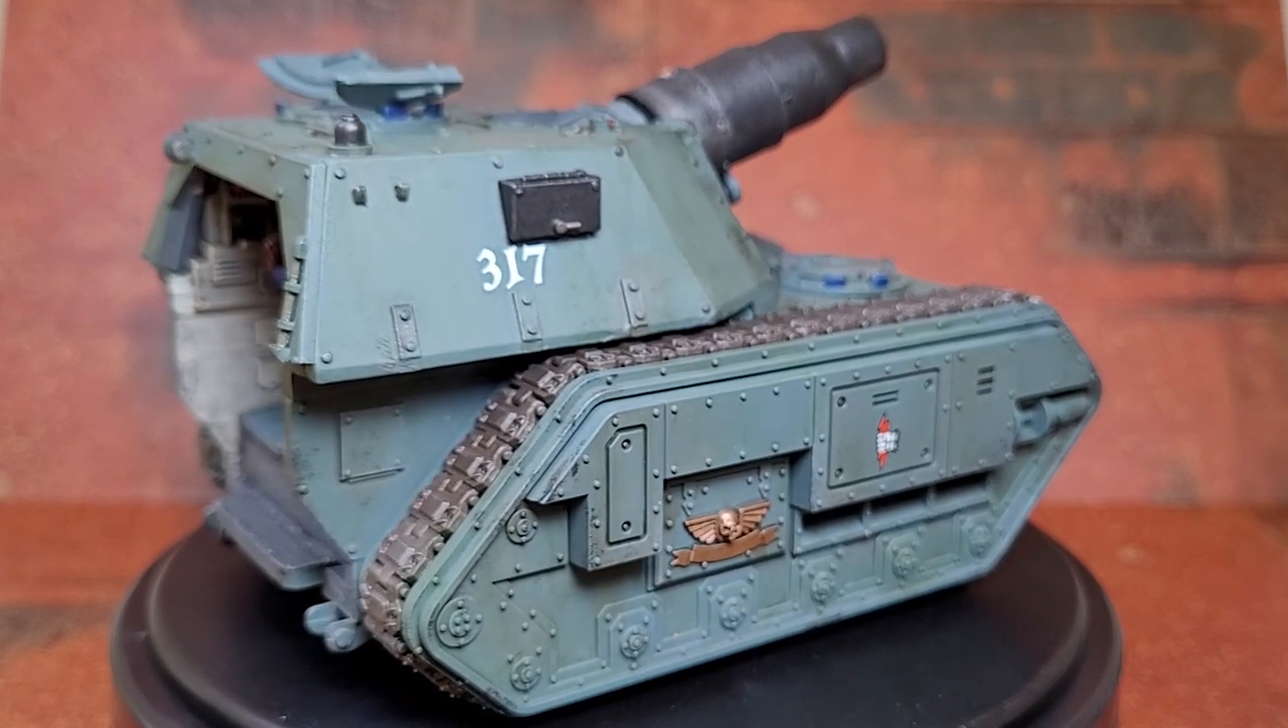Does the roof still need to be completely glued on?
No.